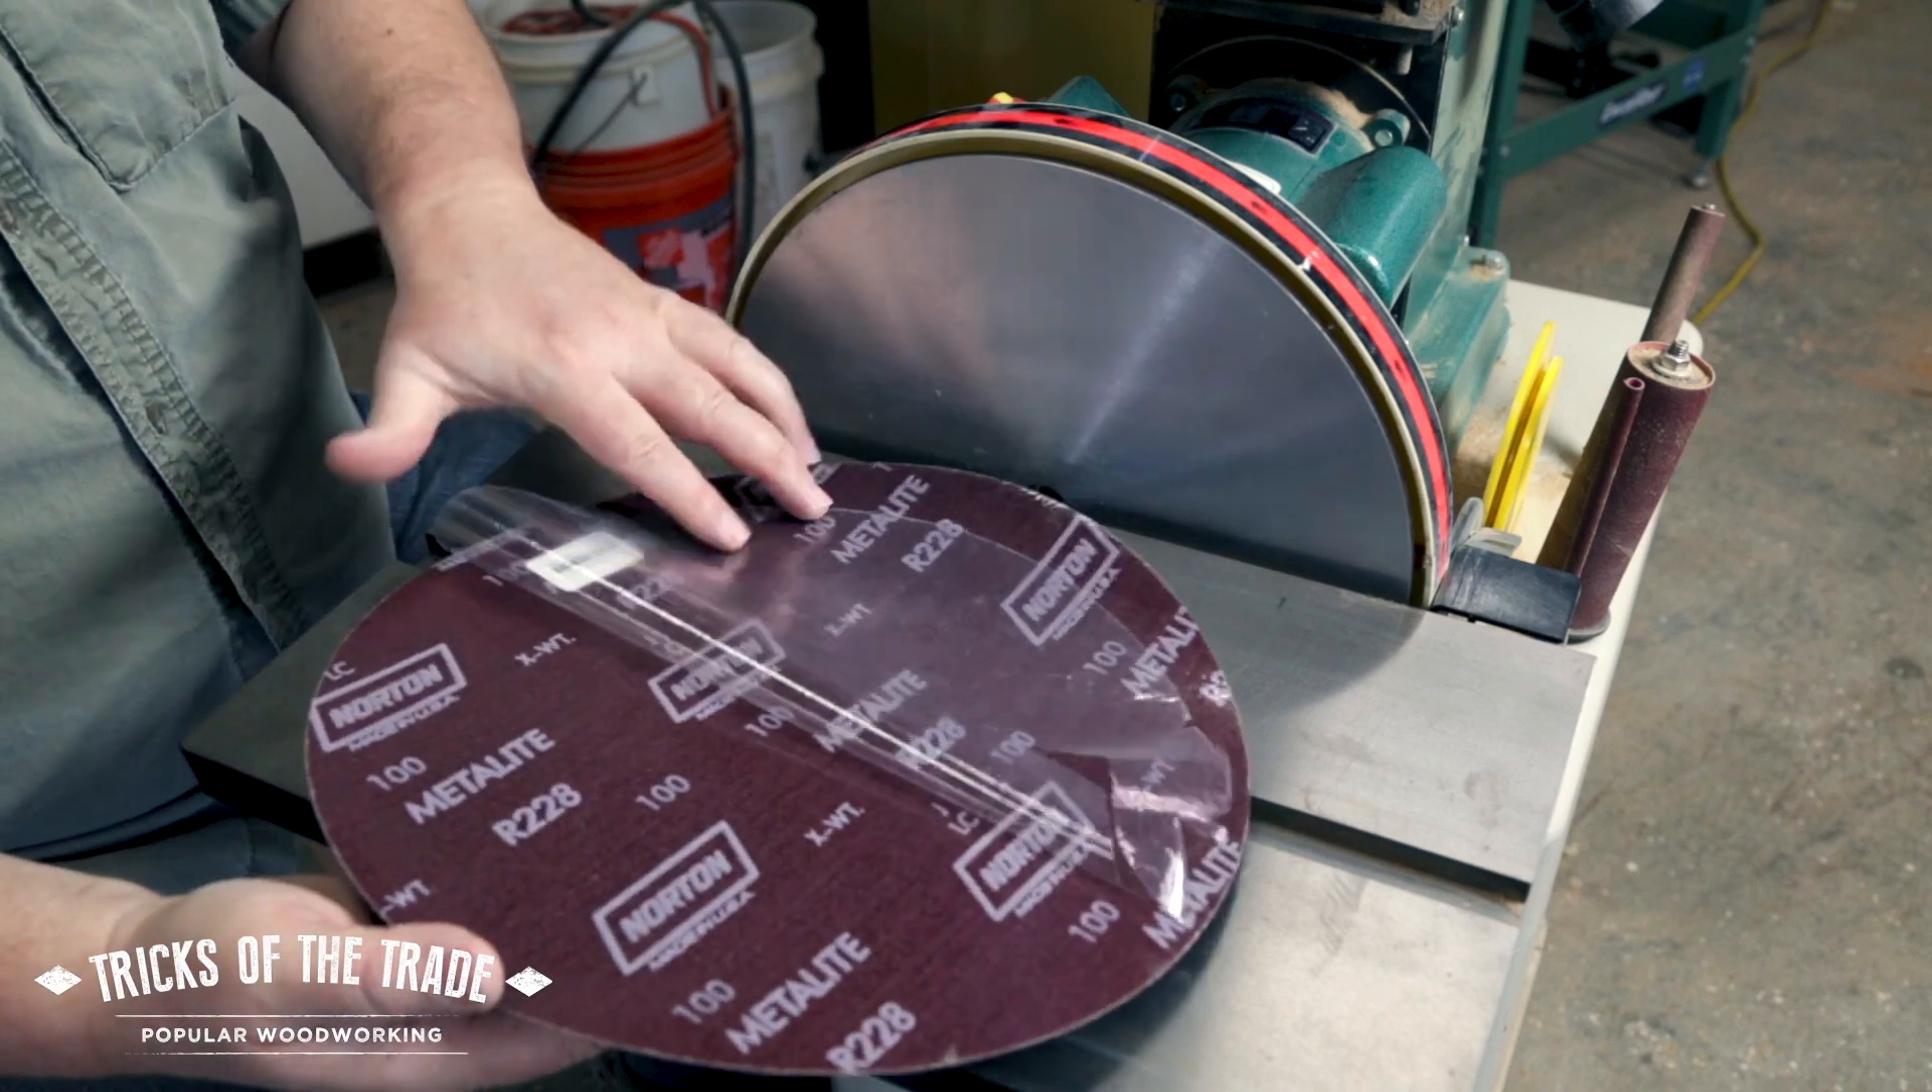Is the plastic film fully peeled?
No.